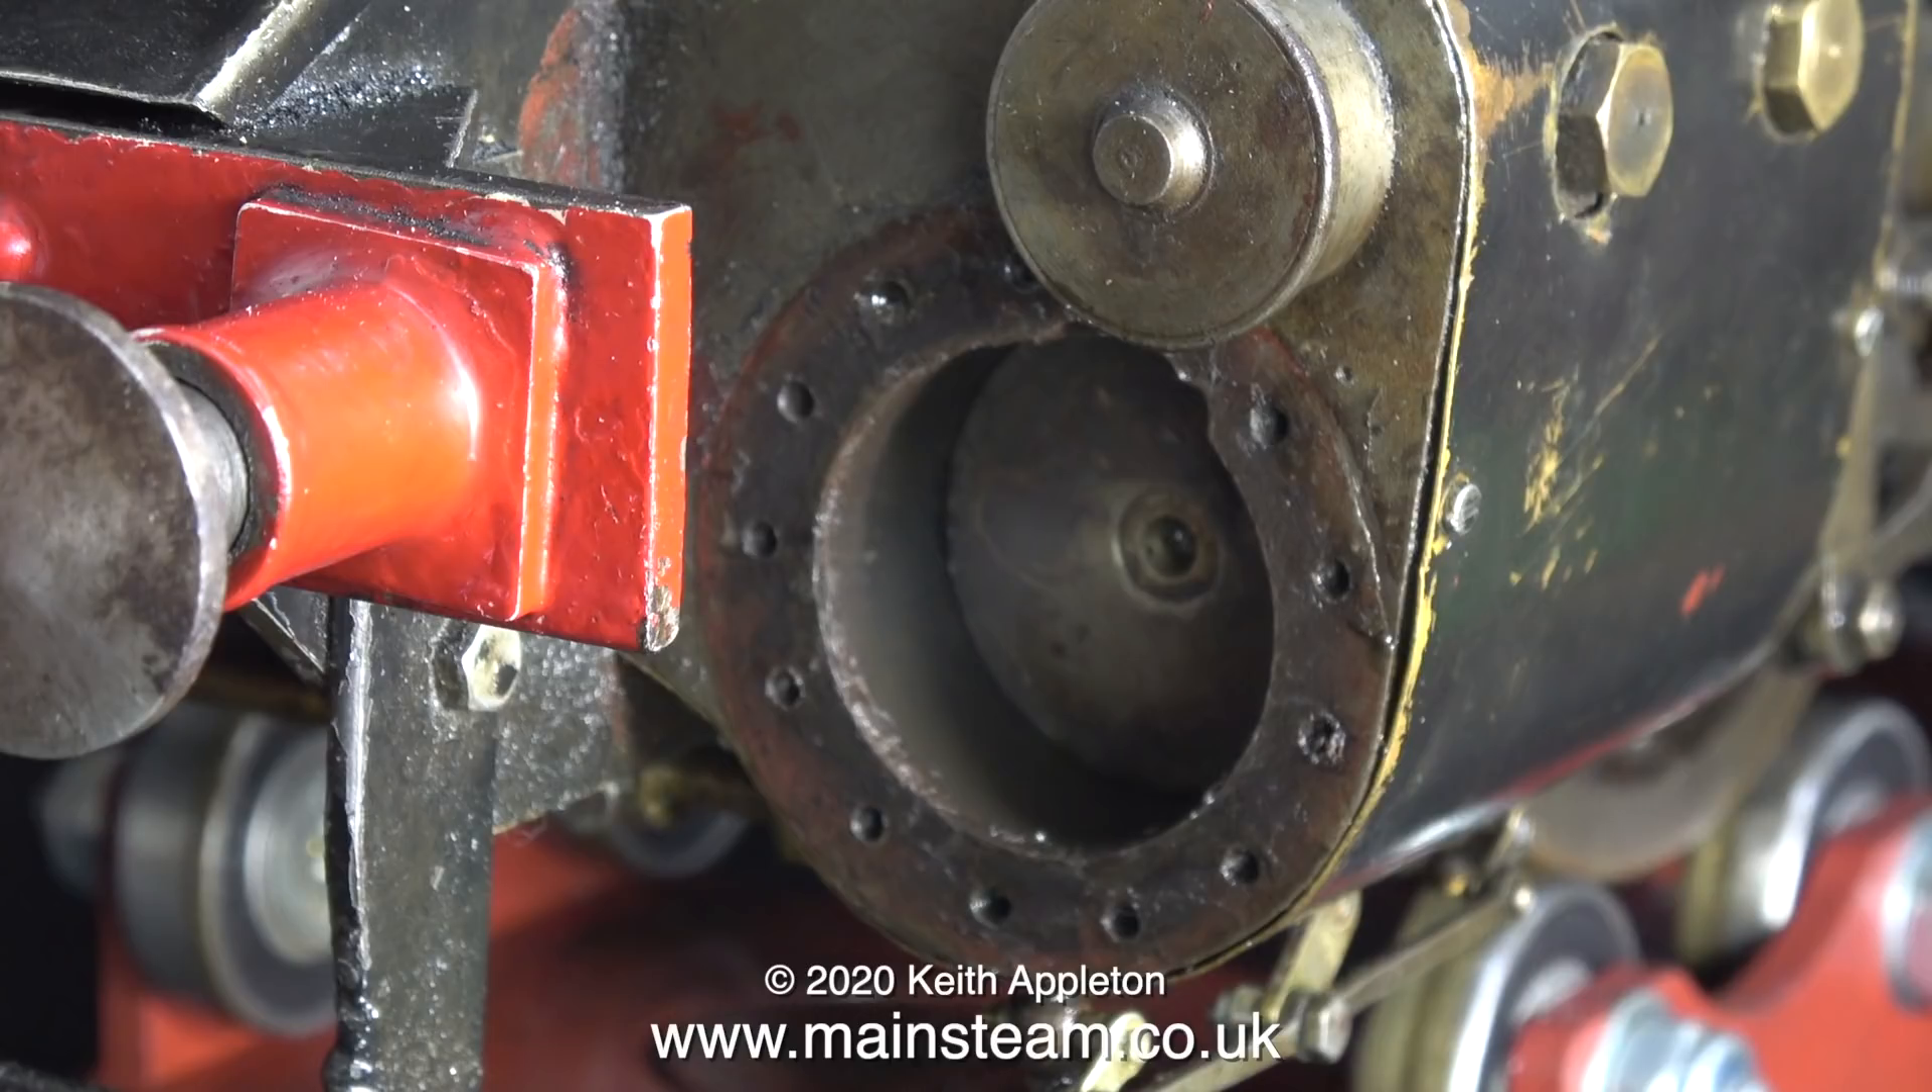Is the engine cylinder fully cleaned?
No.